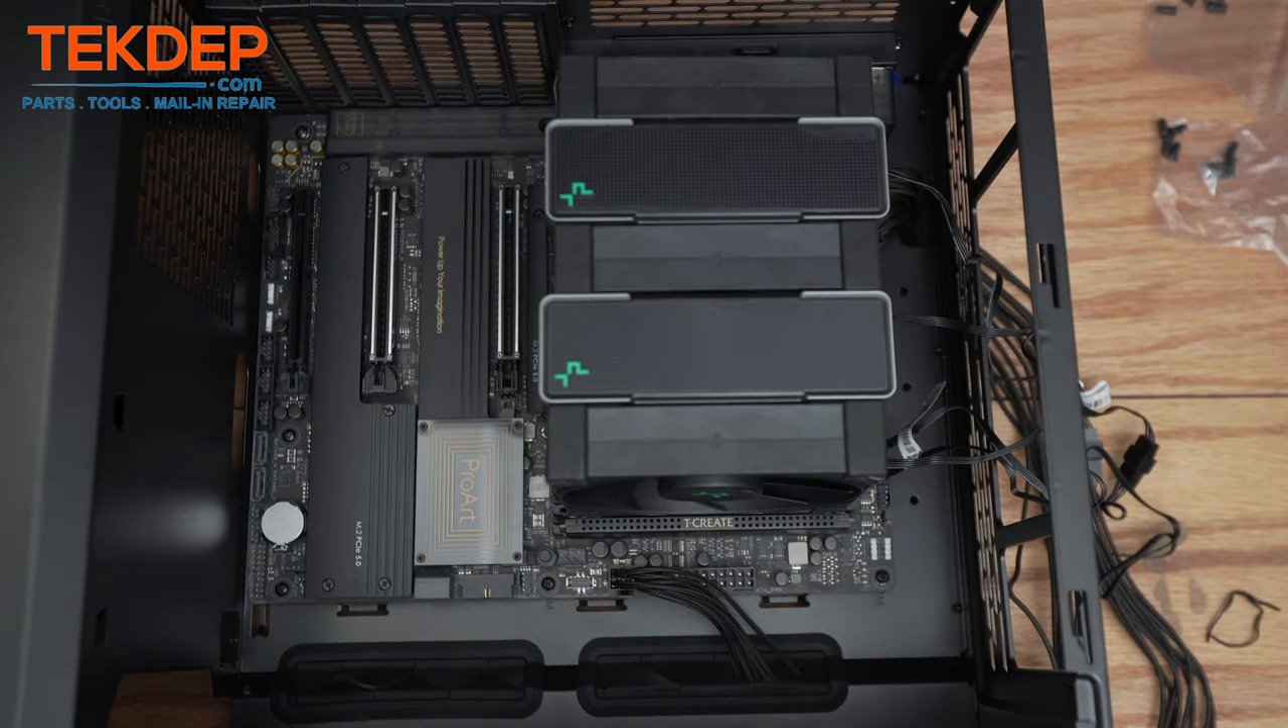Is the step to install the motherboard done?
Yes.